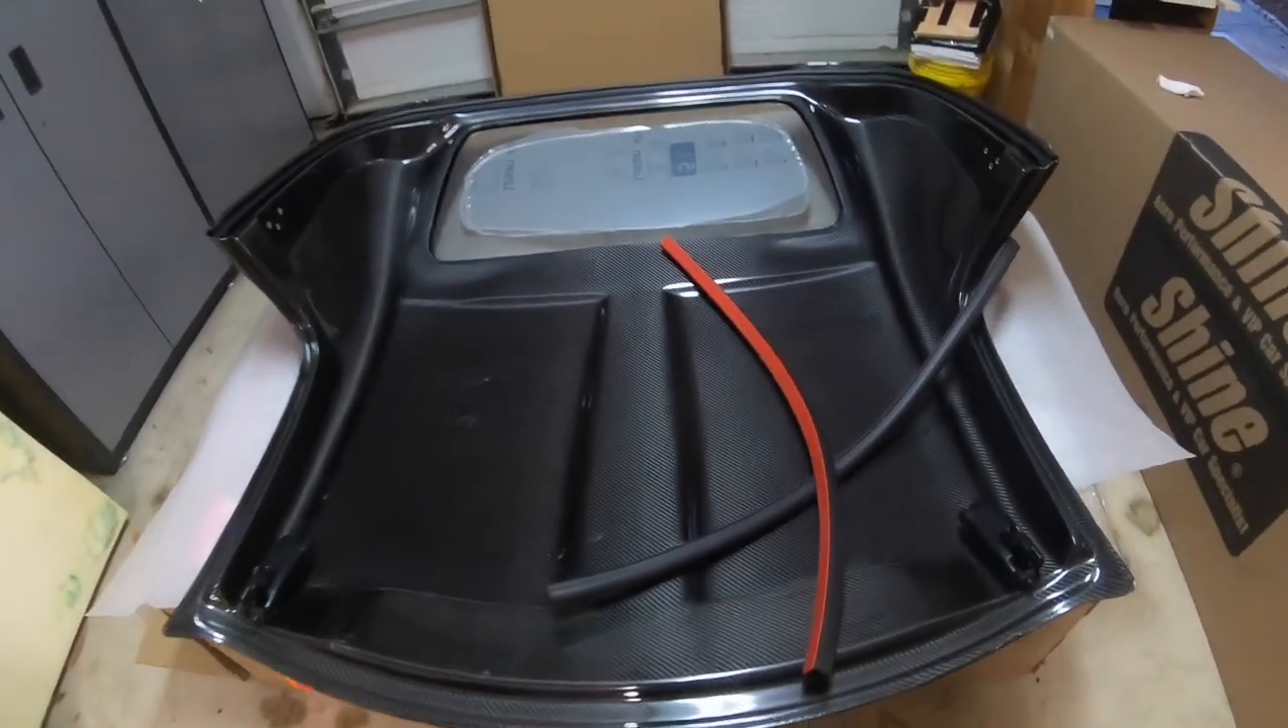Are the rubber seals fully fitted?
No.